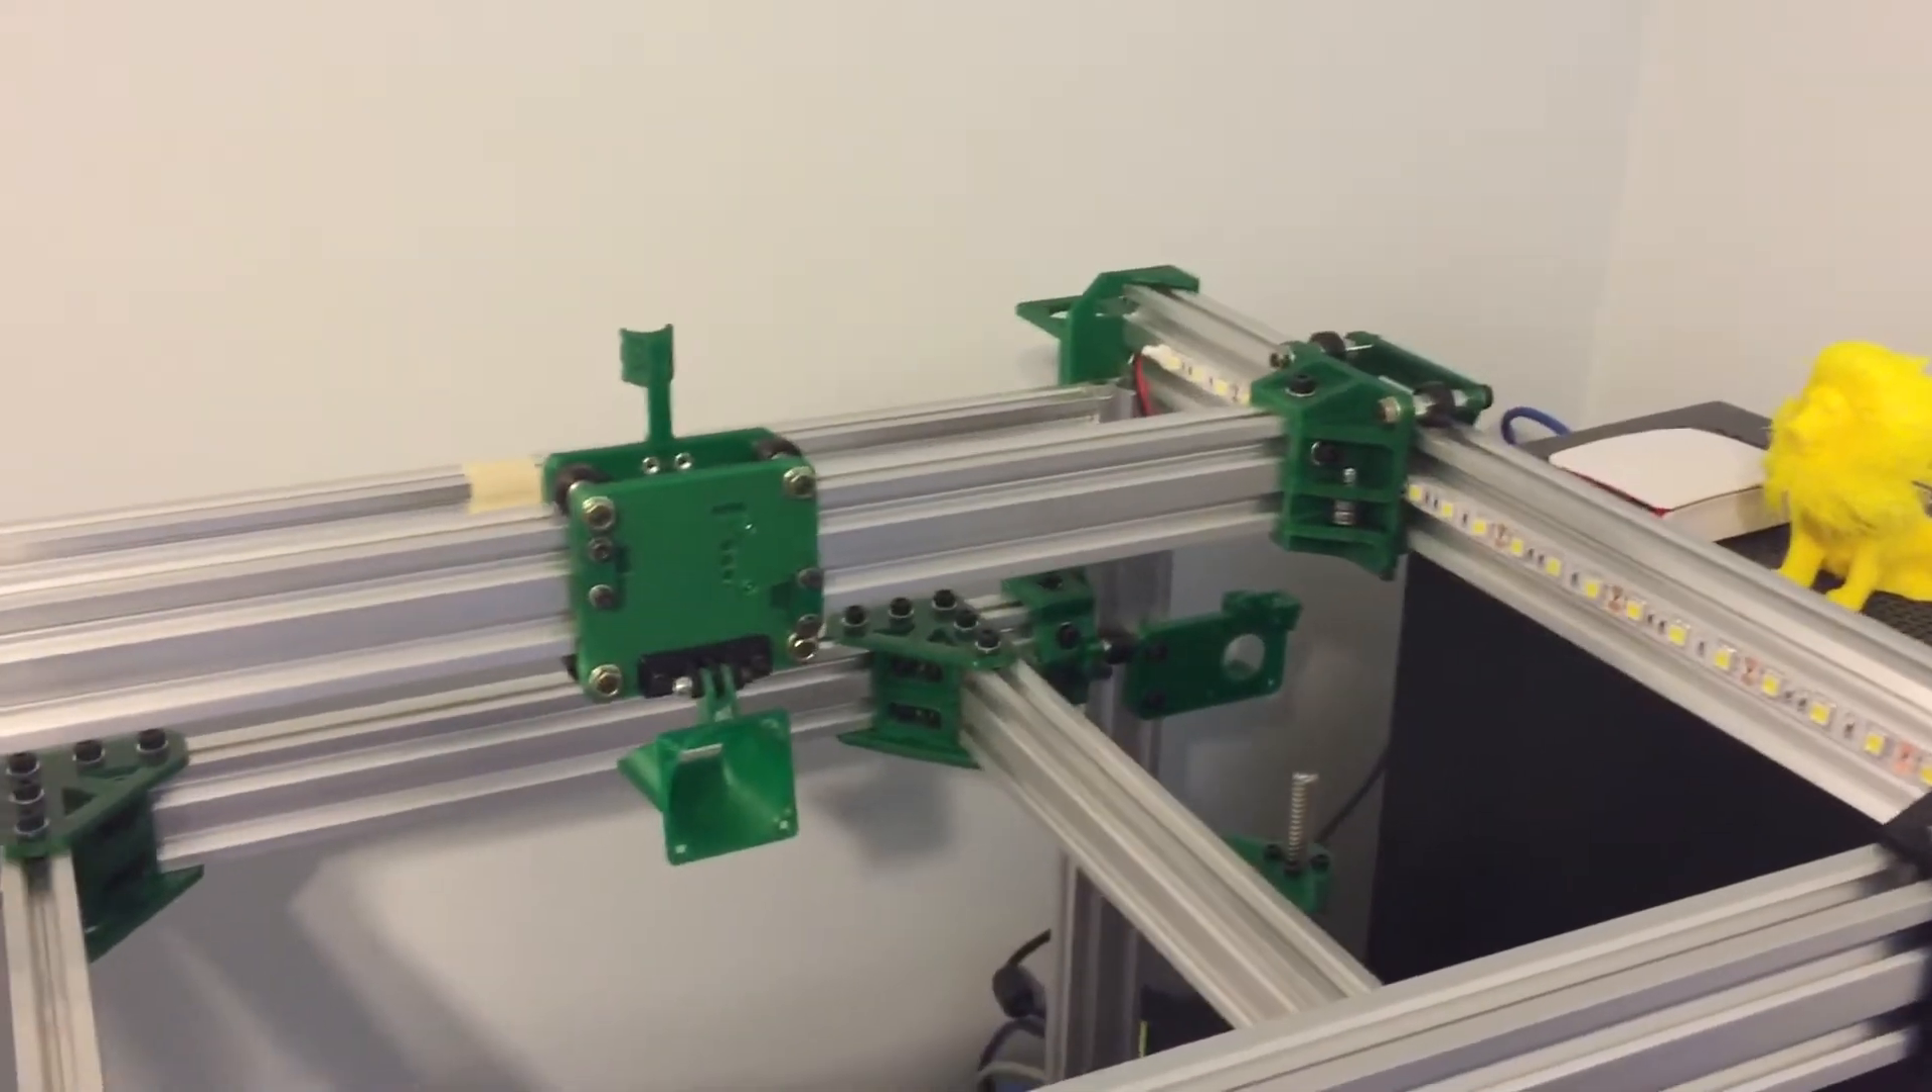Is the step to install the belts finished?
No.